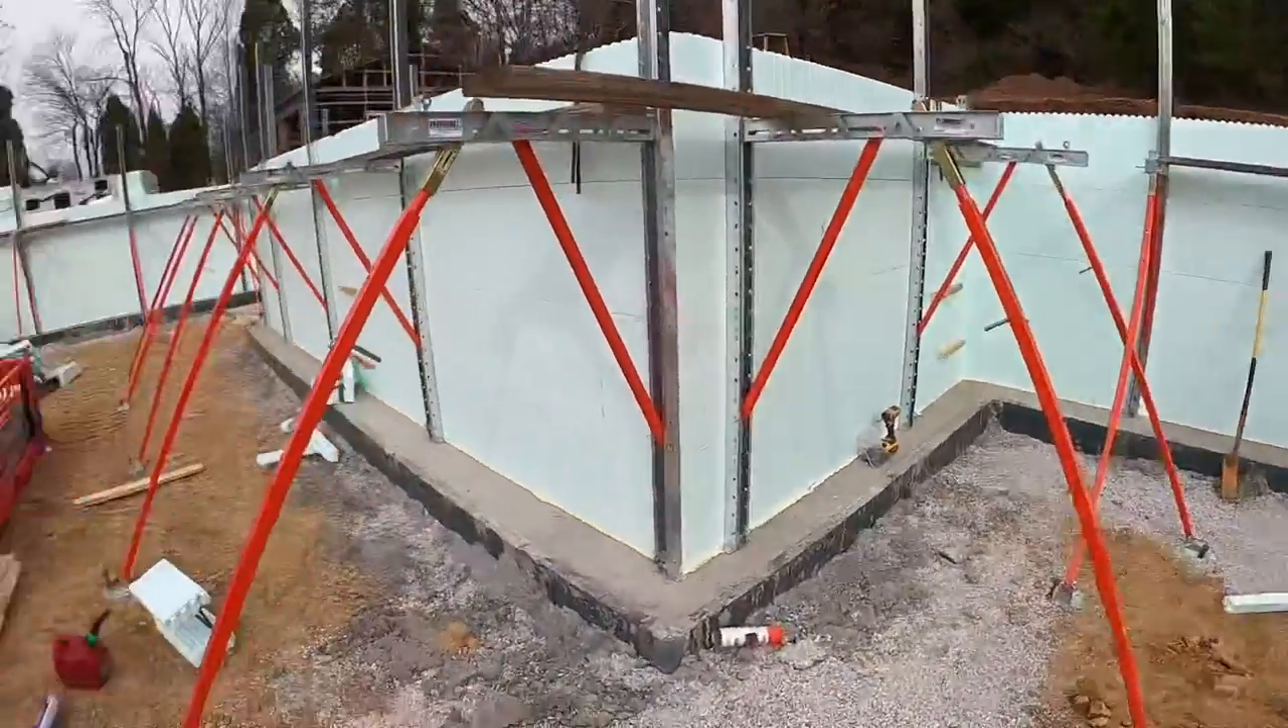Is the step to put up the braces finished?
Yes.